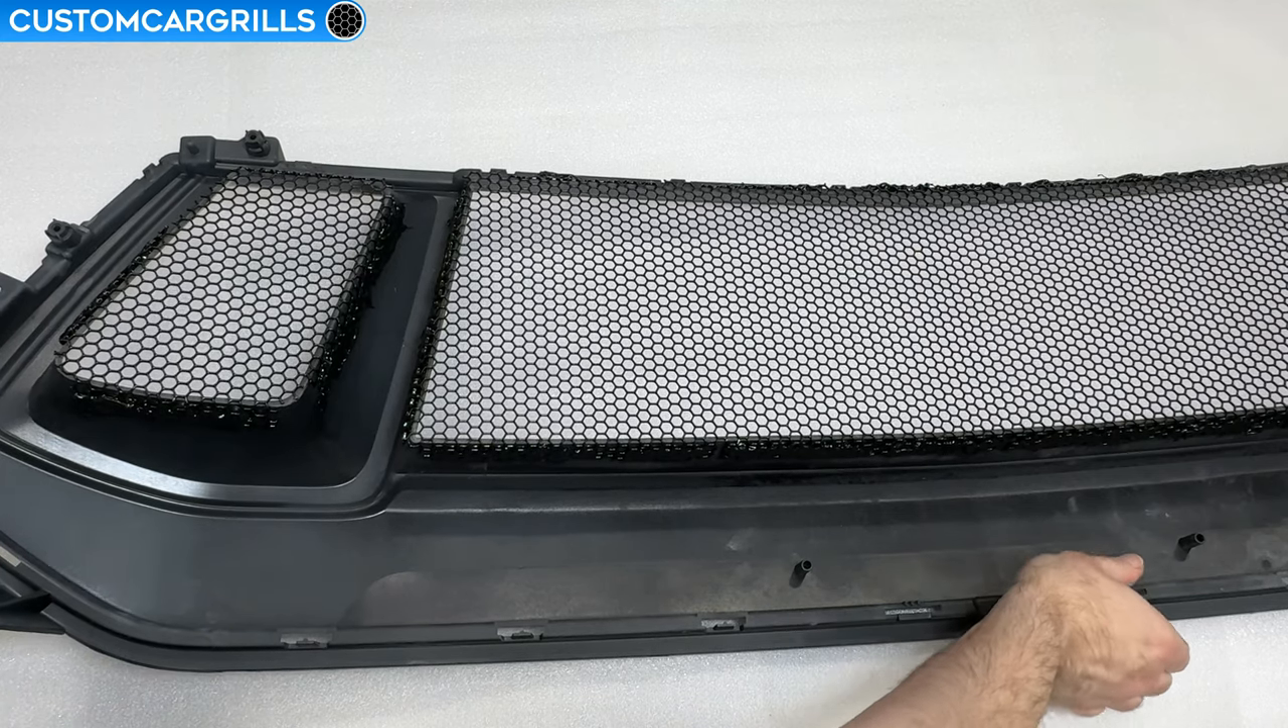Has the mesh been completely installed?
Yes.